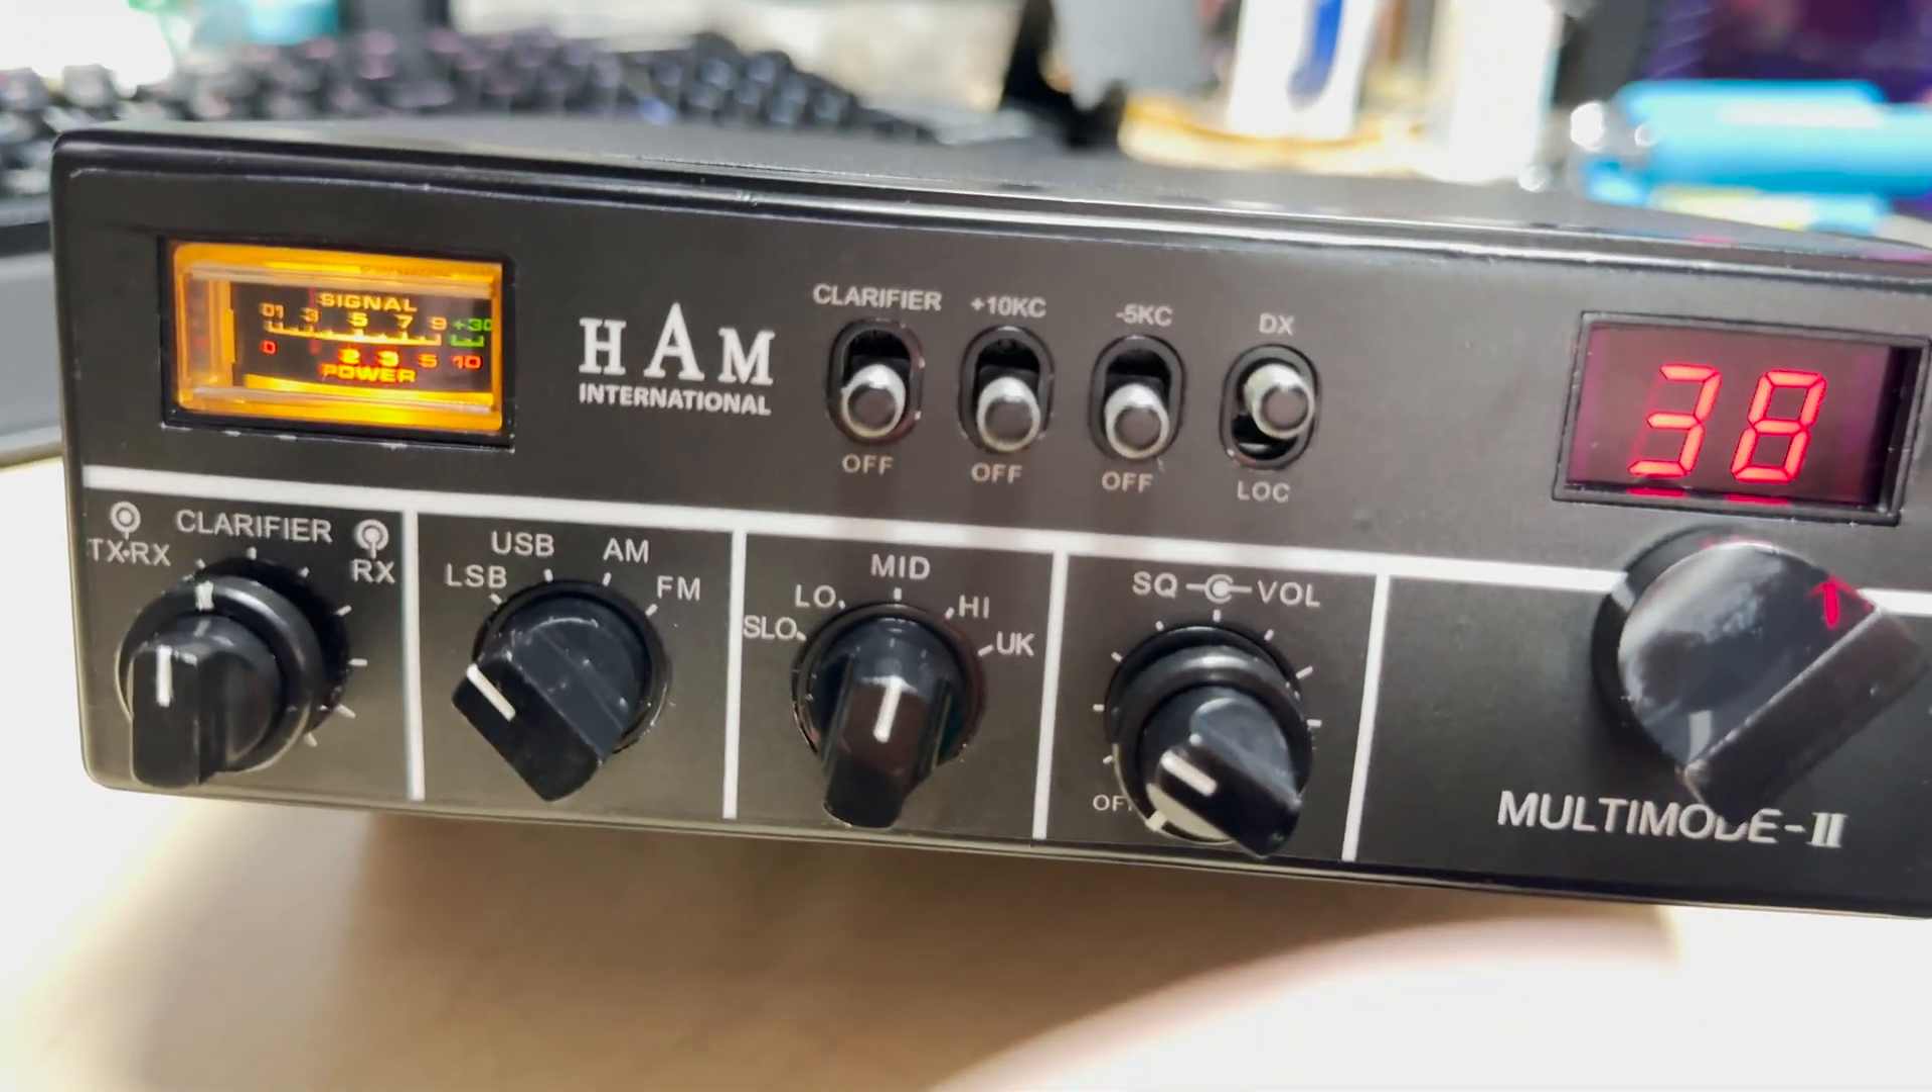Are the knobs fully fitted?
Yes.